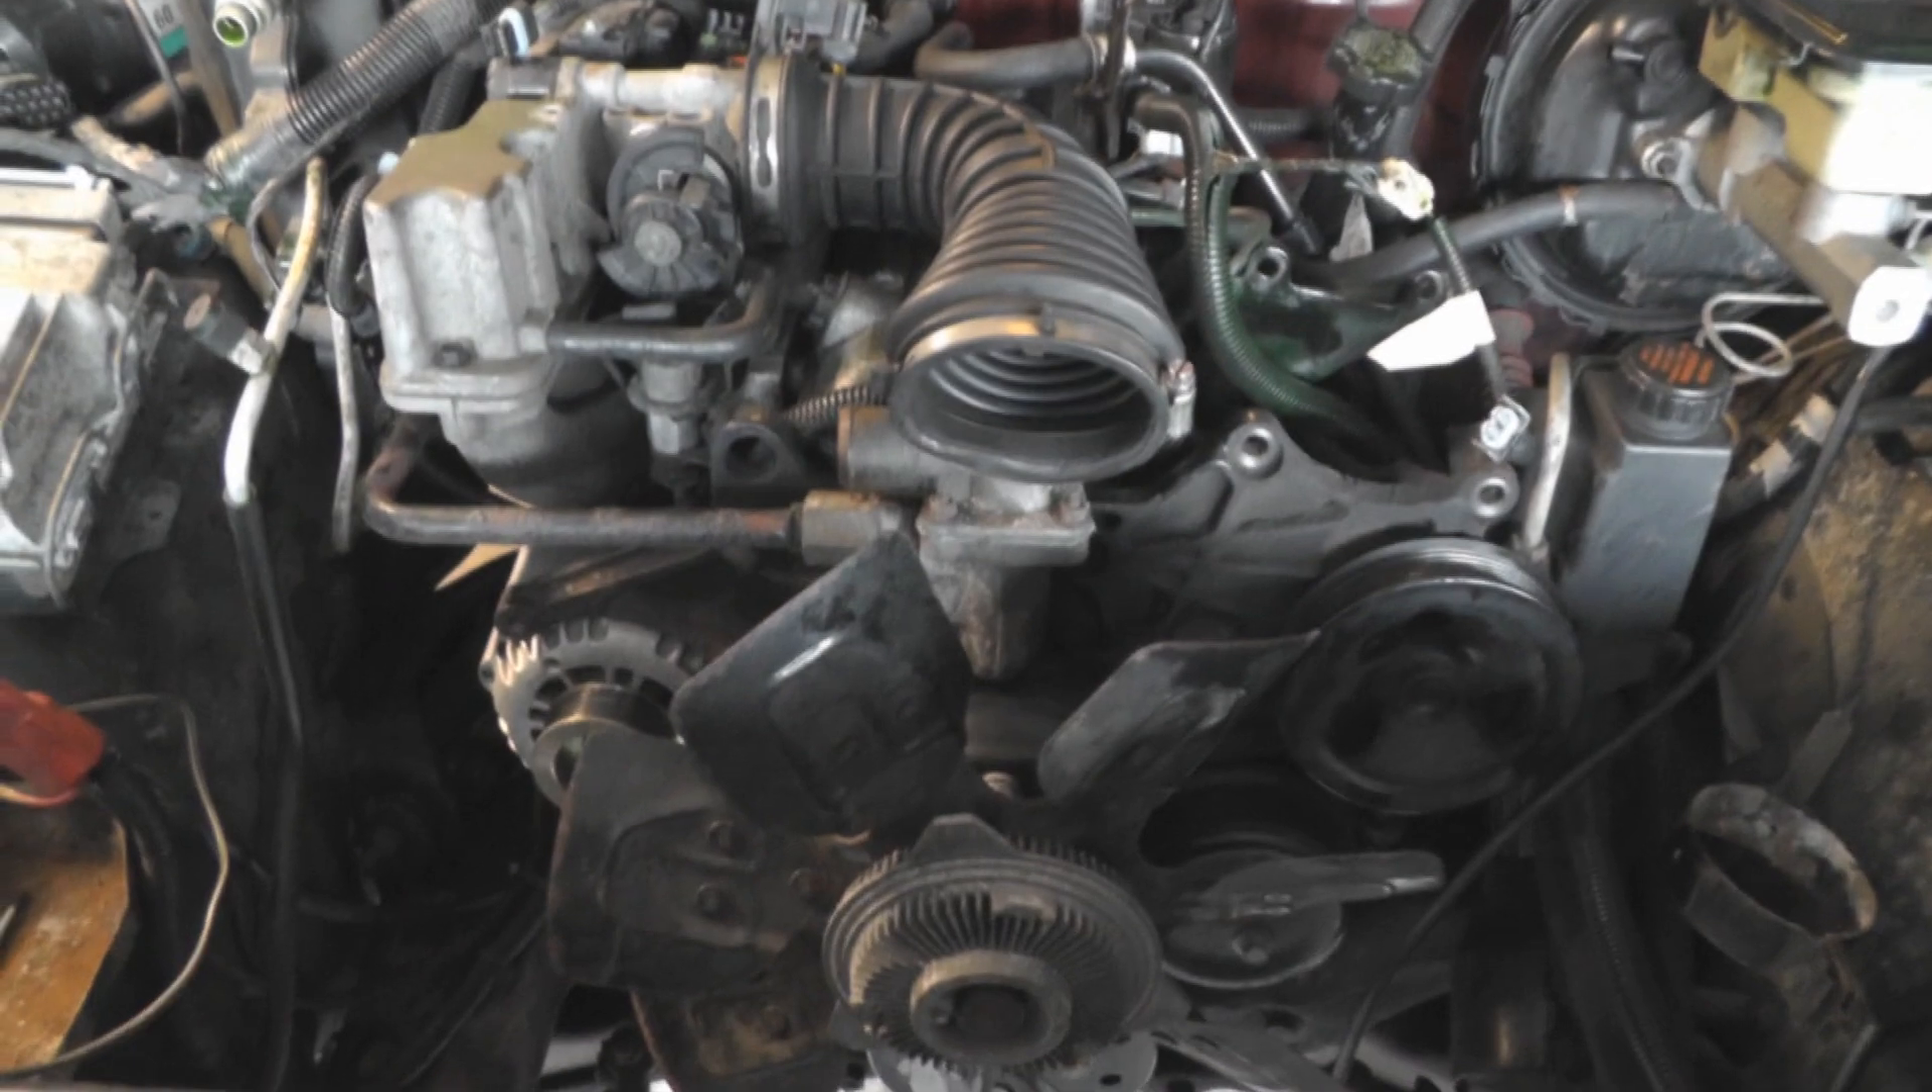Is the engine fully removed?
No.